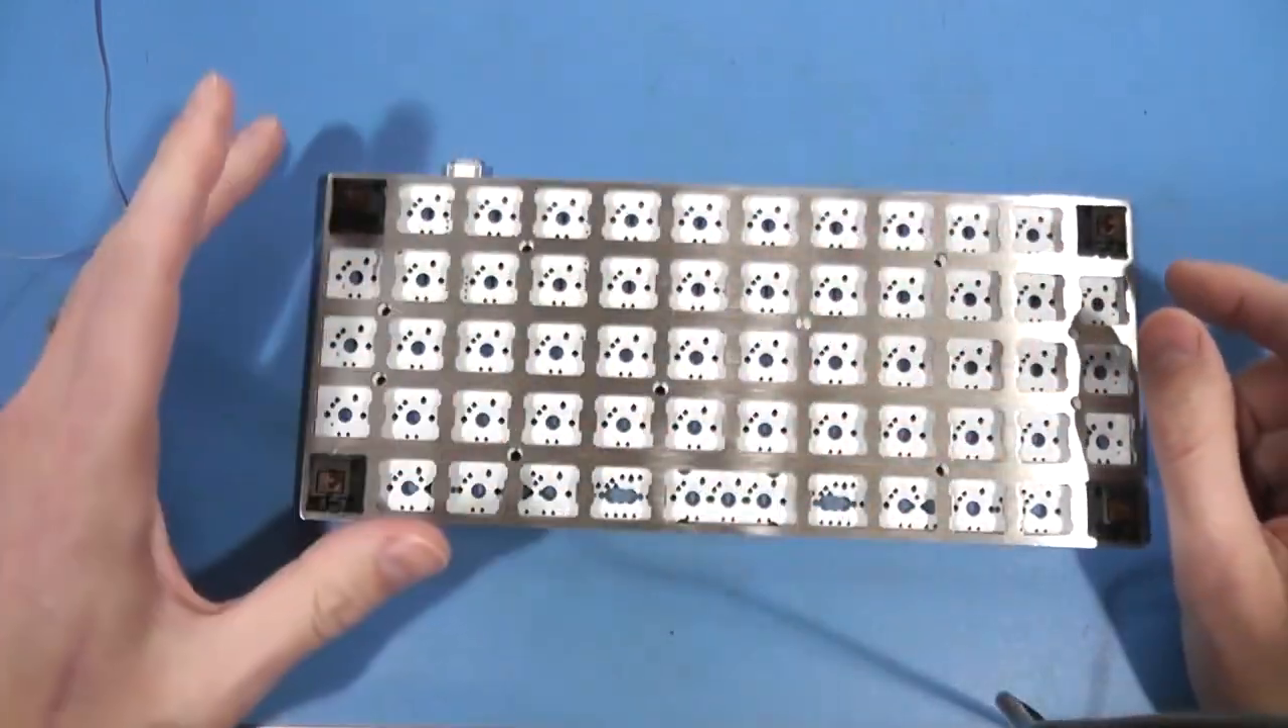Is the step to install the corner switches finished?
Yes.